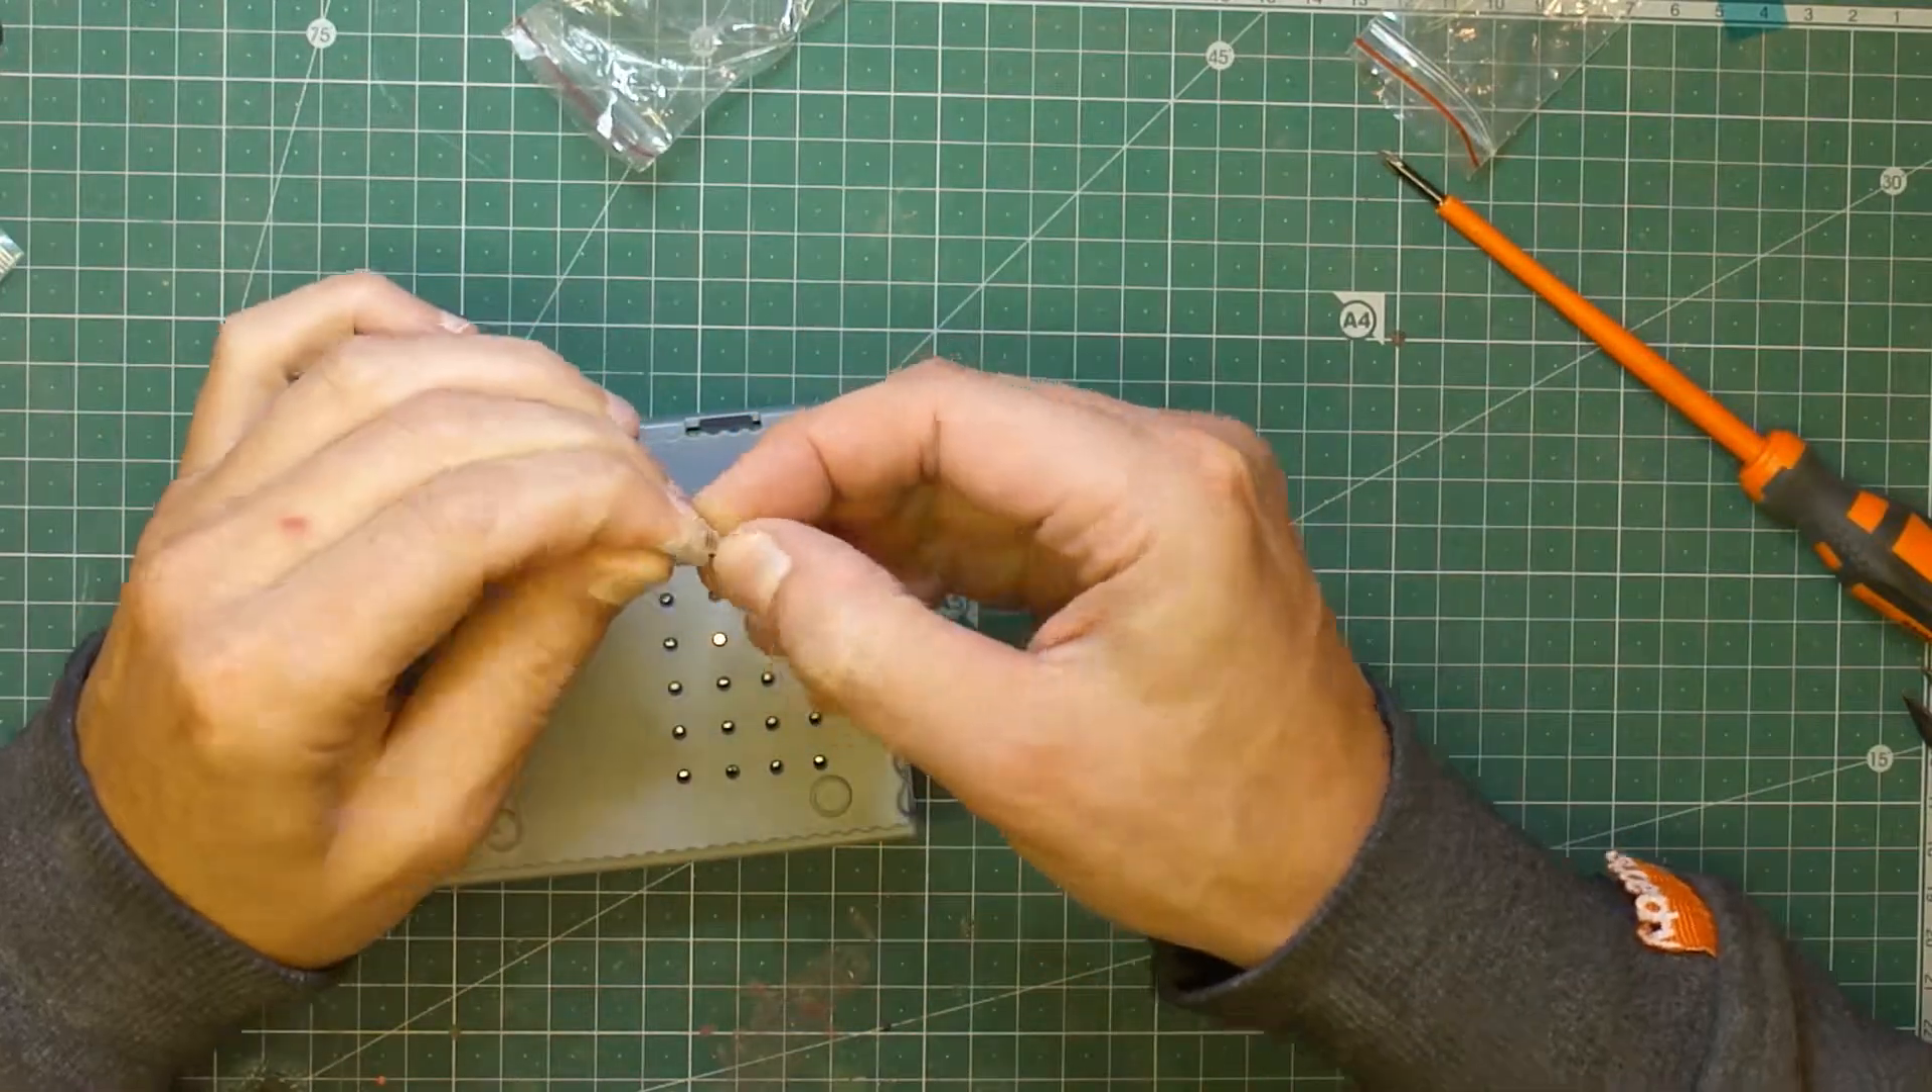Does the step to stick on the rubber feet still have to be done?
Yes.